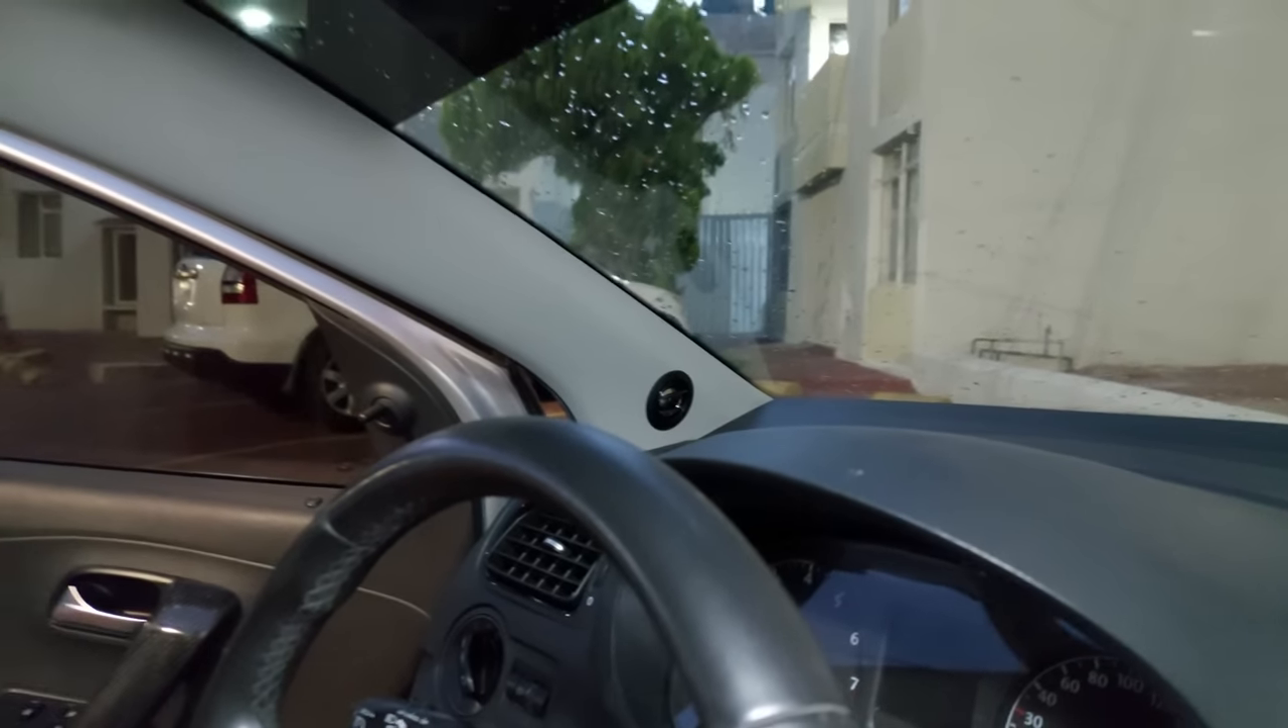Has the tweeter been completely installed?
Yes.